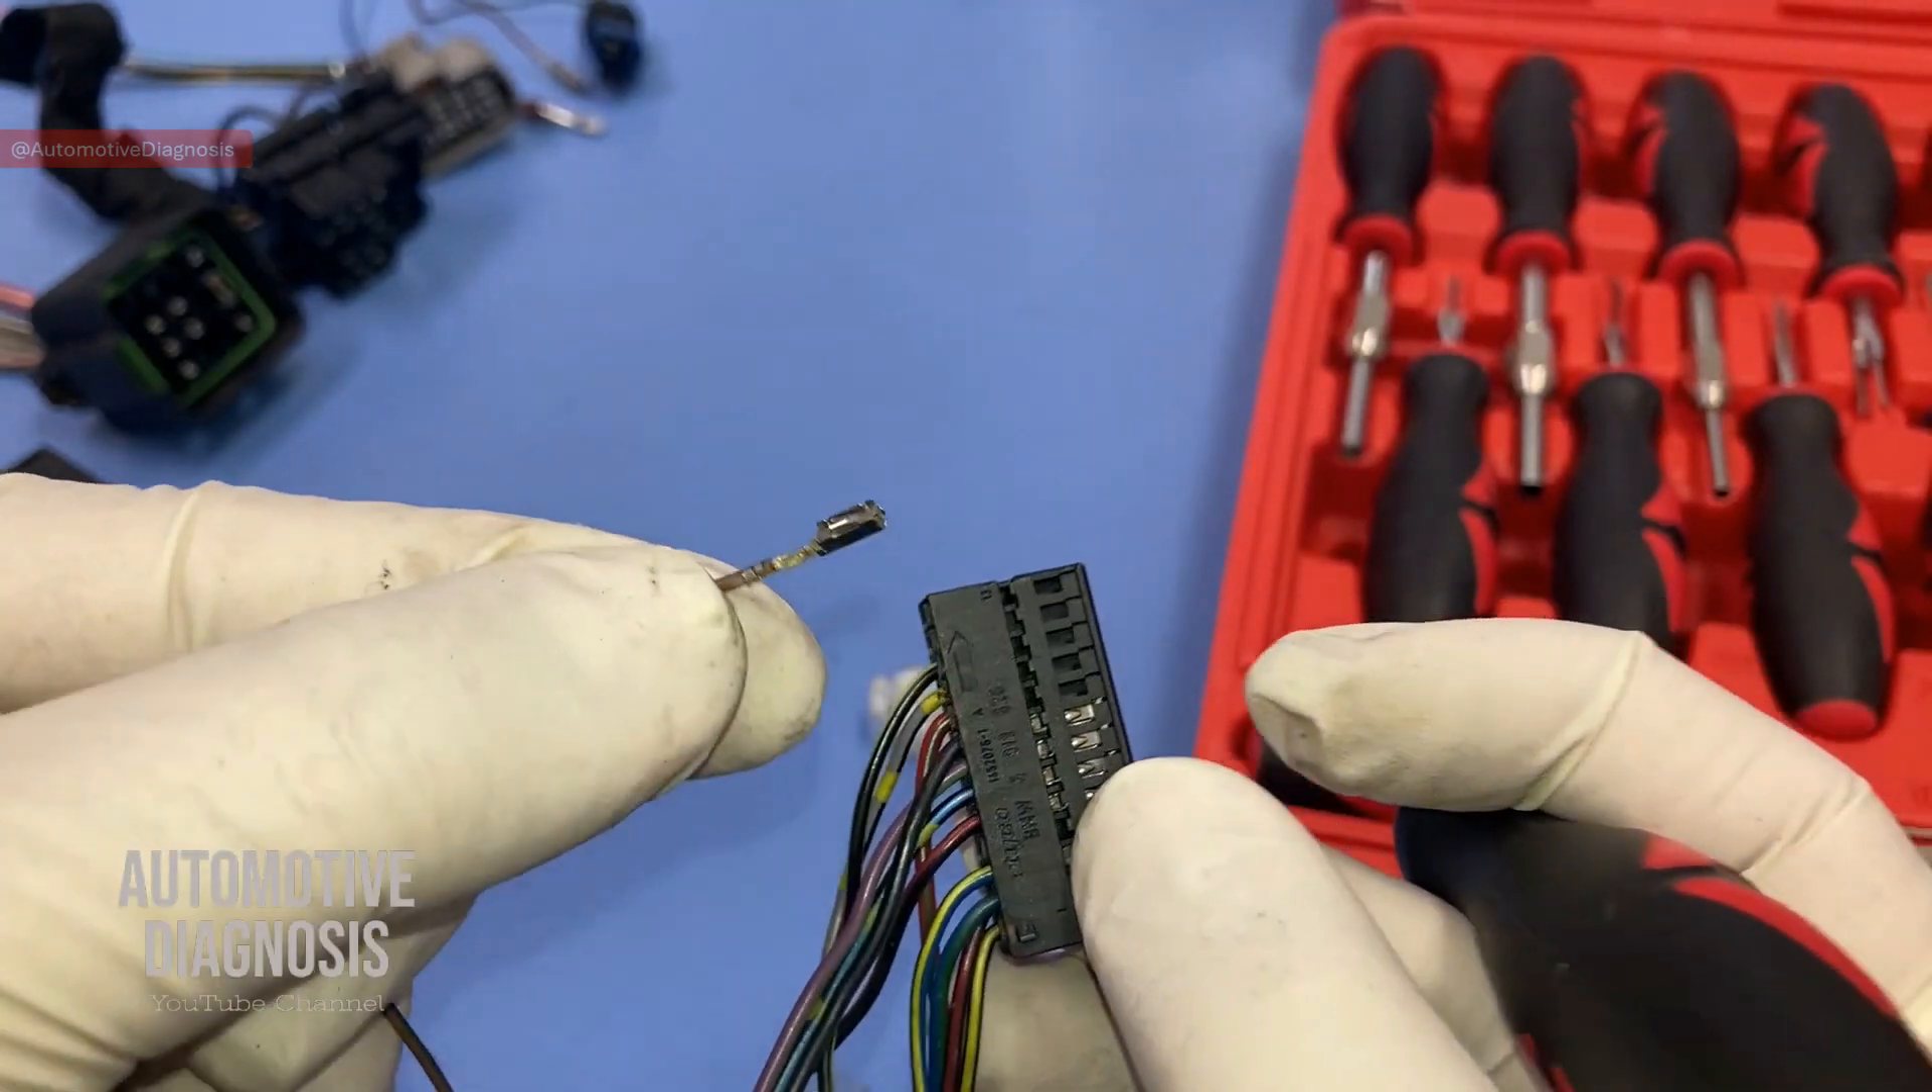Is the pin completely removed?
Yes.